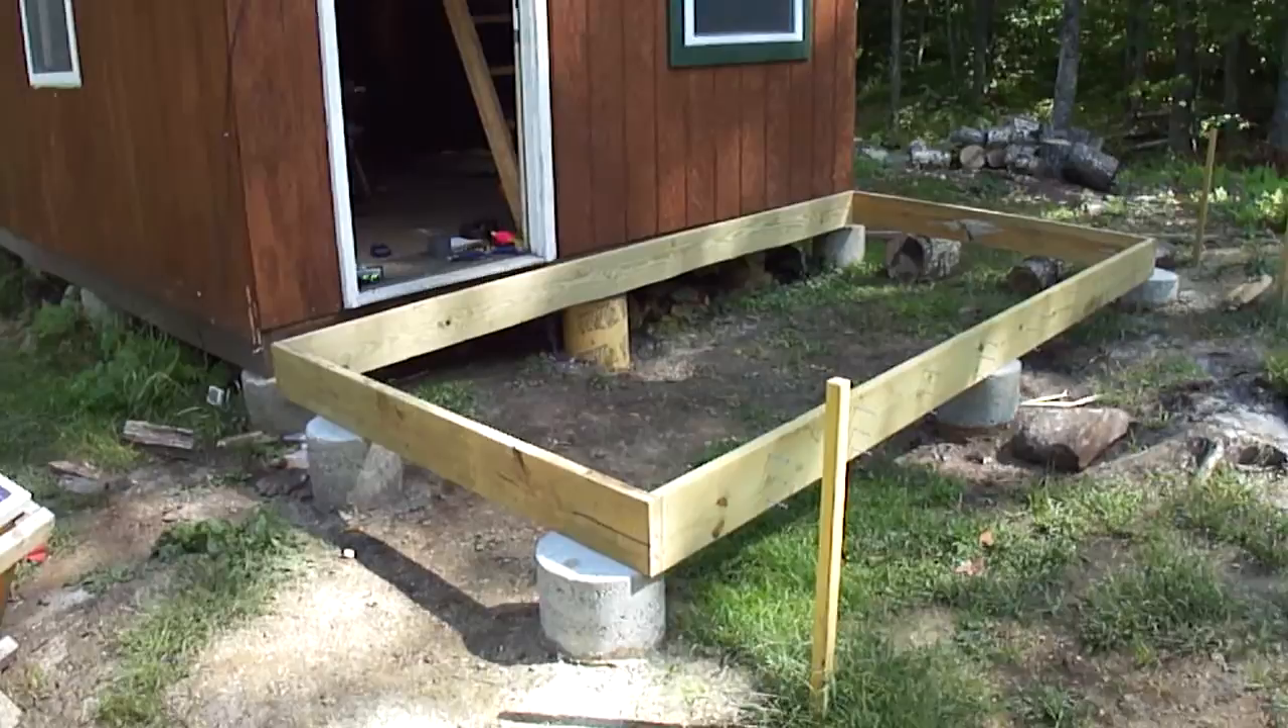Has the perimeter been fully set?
Yes.